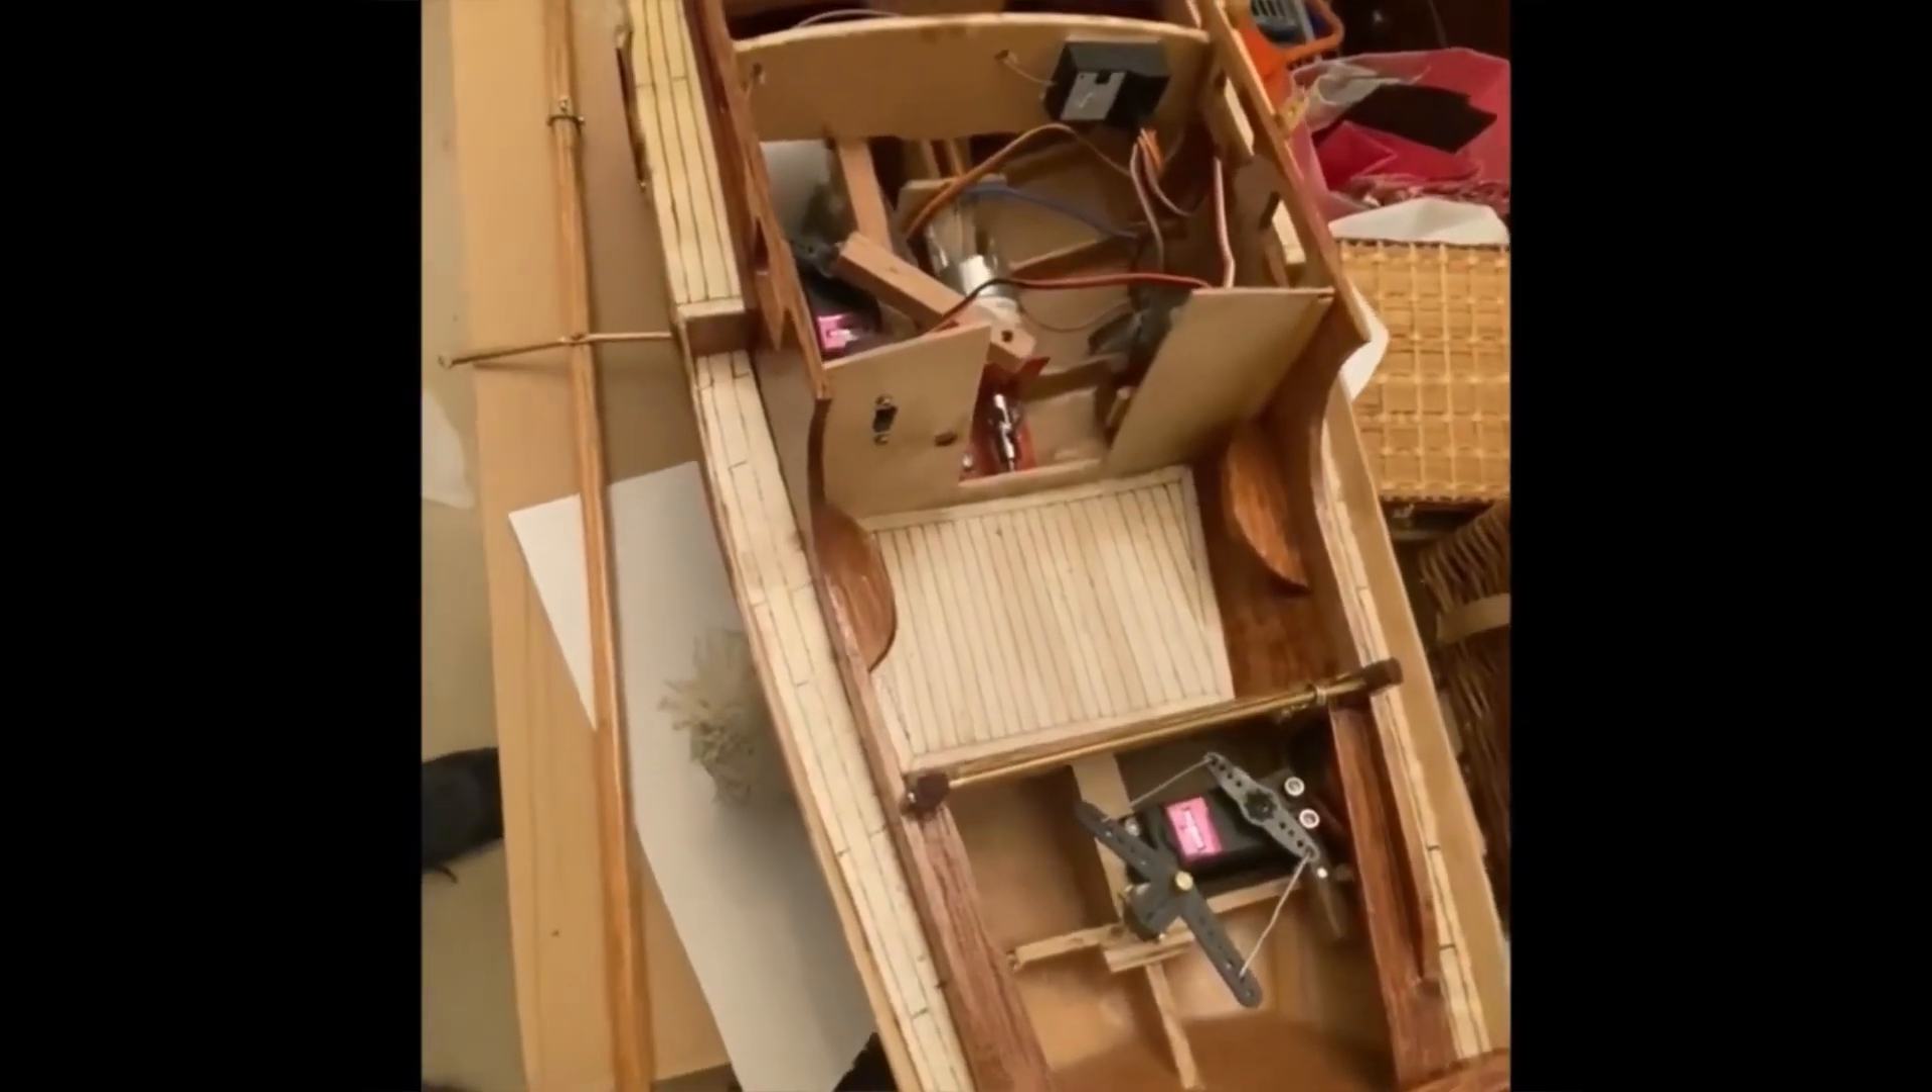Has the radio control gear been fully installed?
Yes.